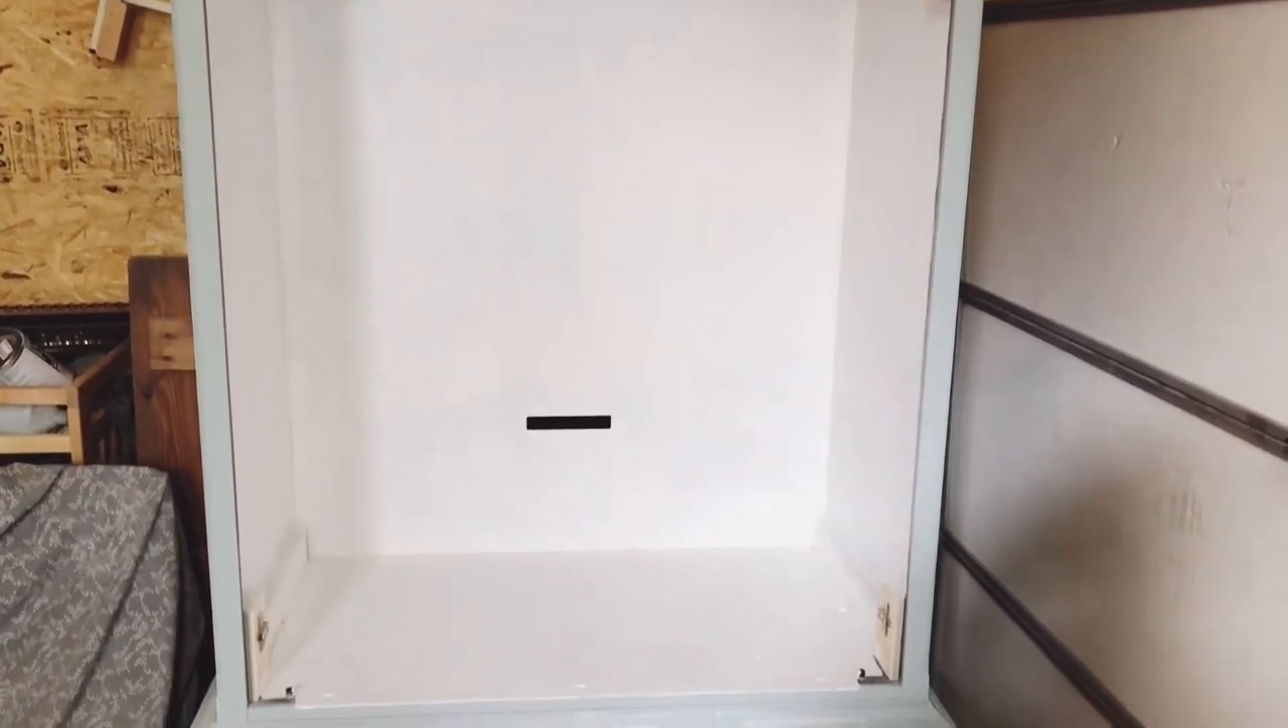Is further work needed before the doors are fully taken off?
No.